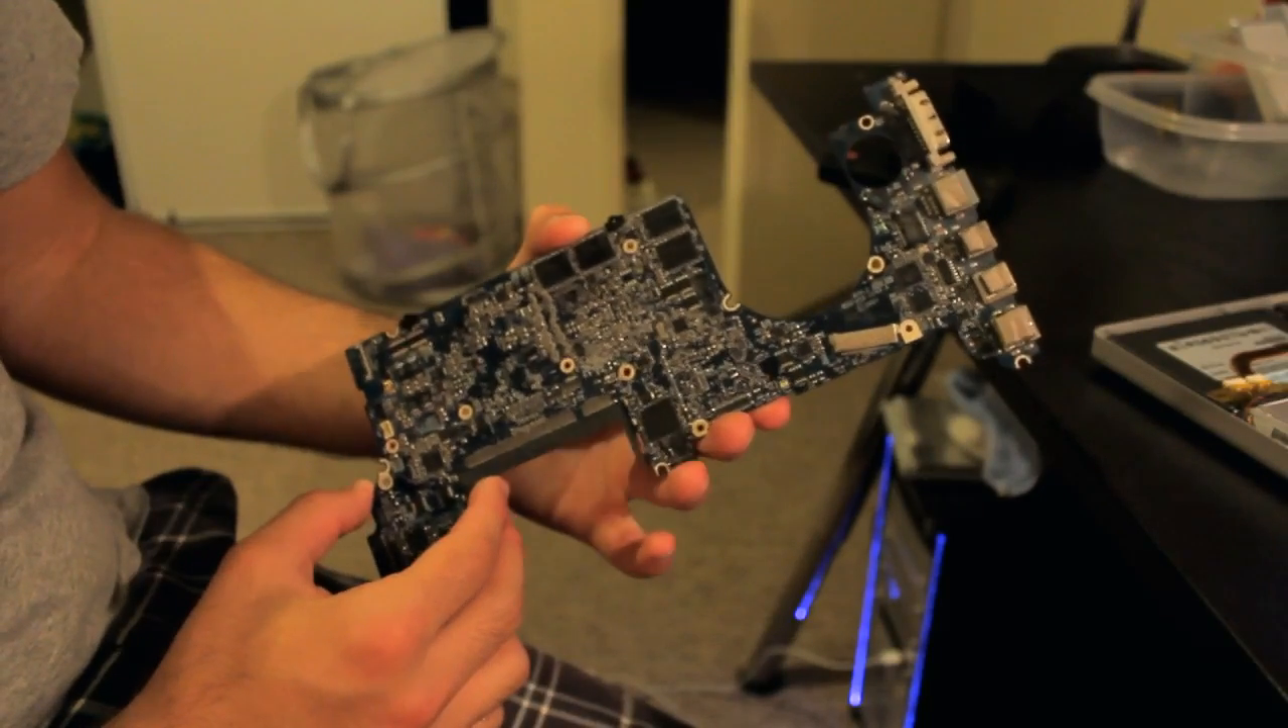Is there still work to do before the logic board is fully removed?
No.